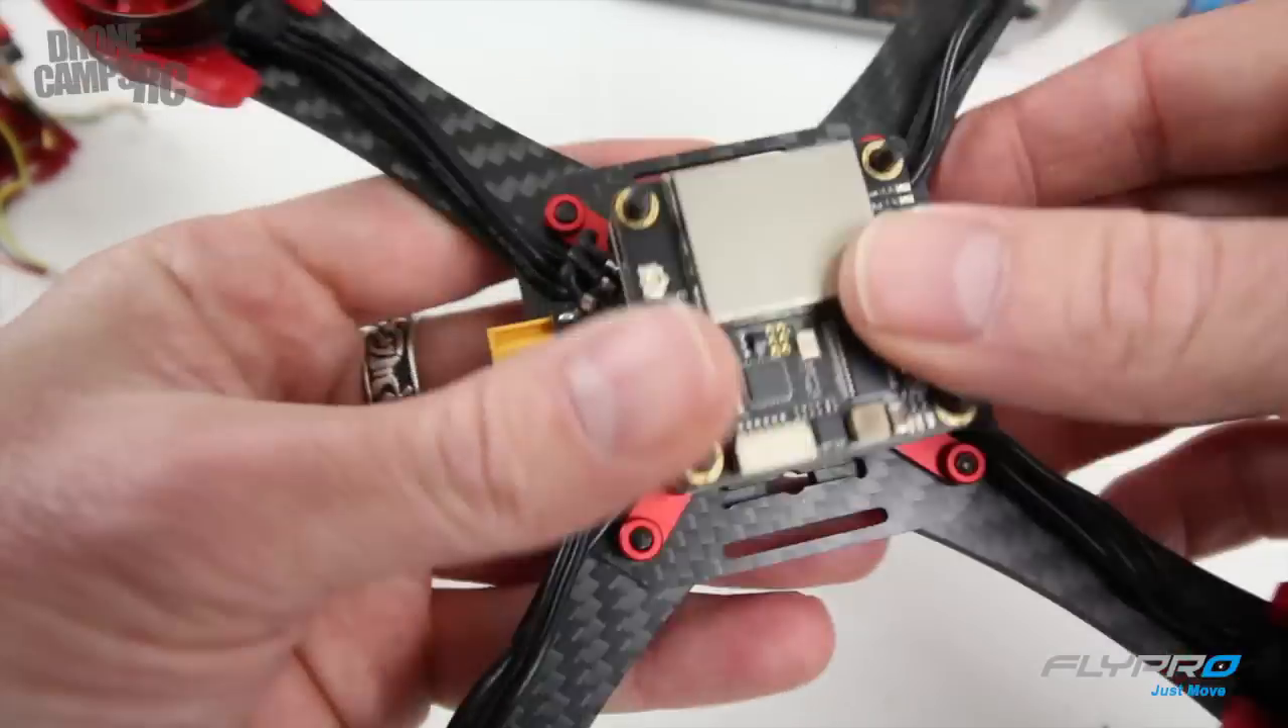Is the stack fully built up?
No.